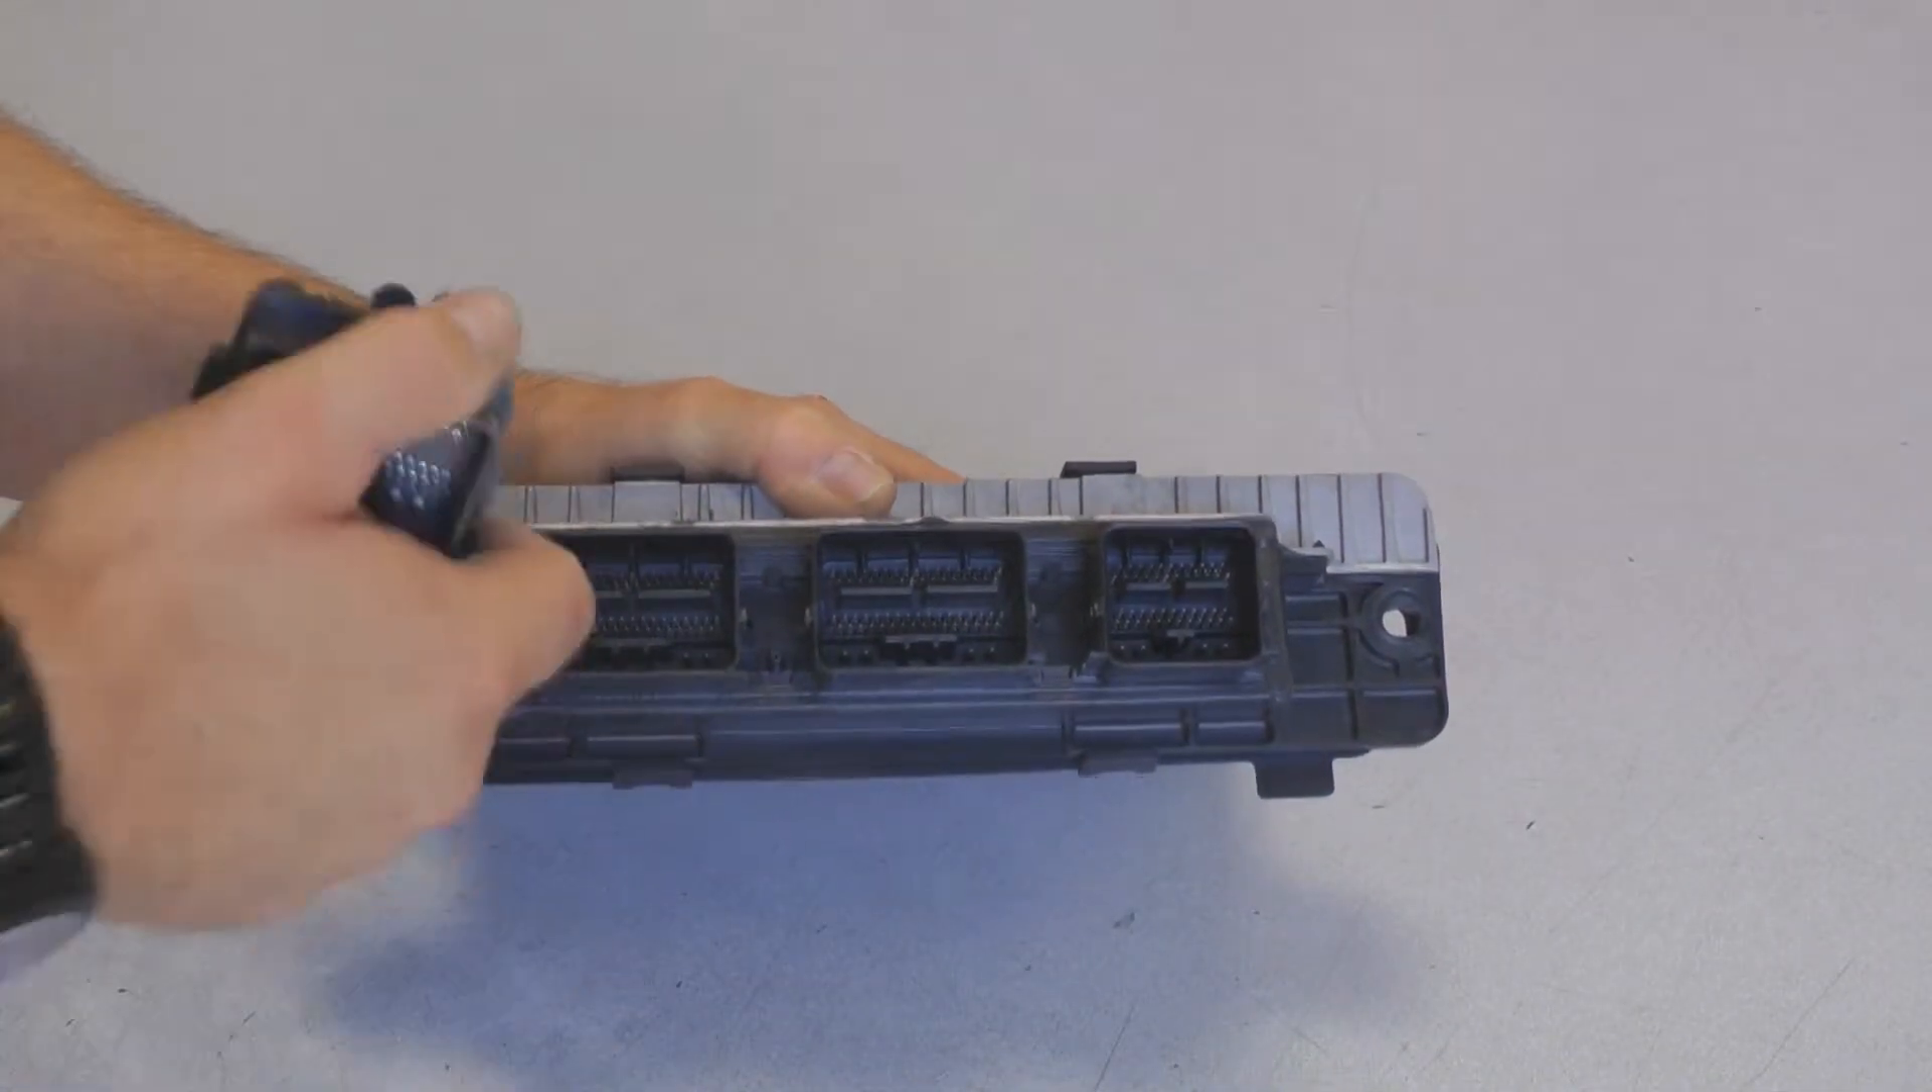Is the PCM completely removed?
Yes.